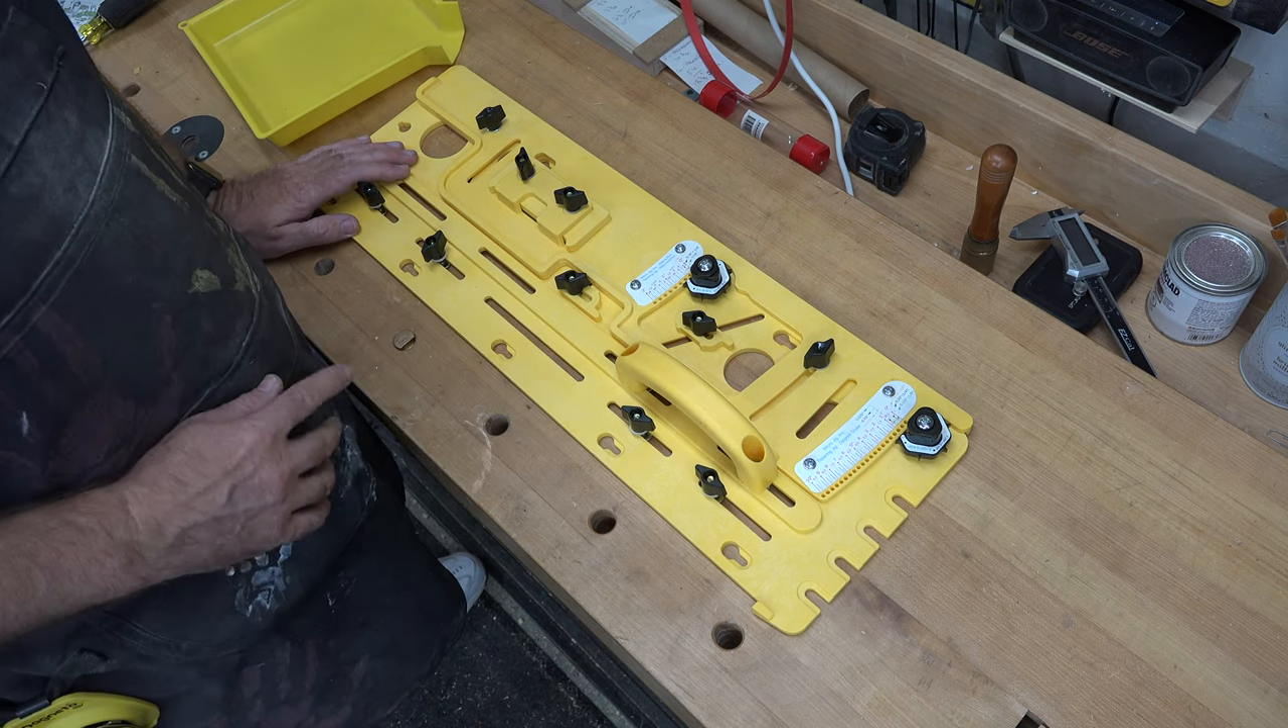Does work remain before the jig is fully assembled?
No.